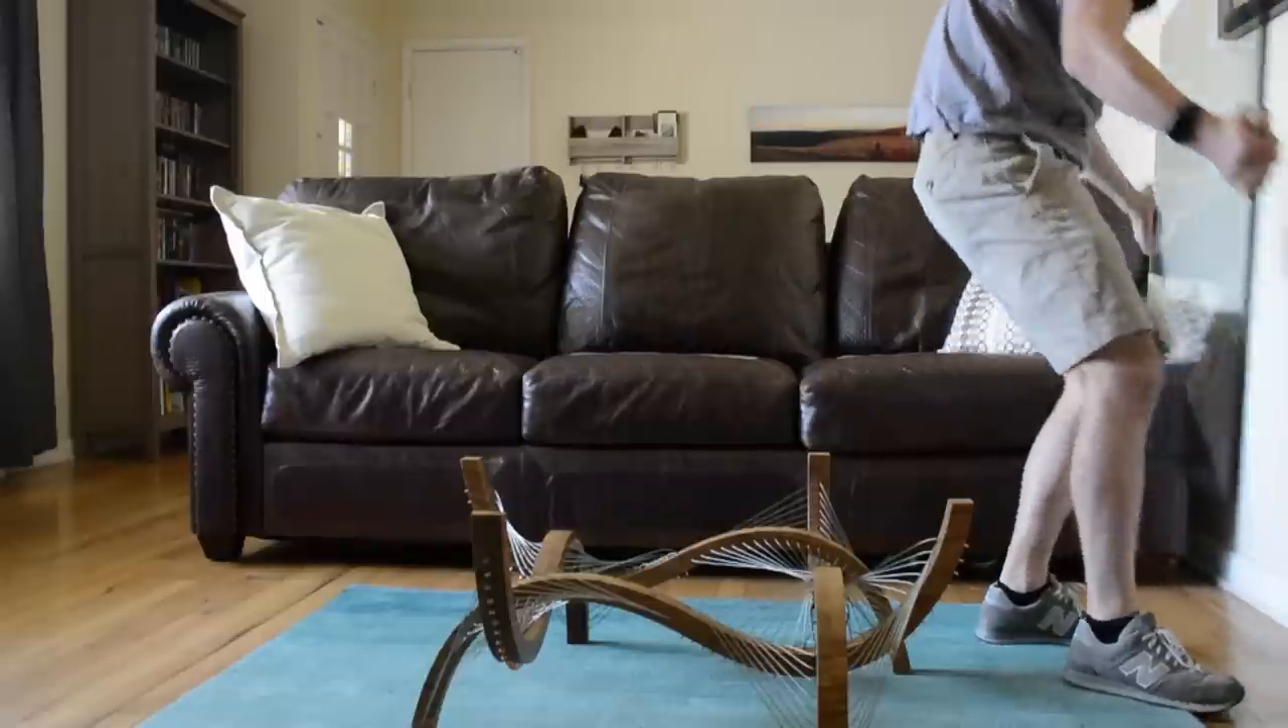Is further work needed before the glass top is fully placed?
Yes.